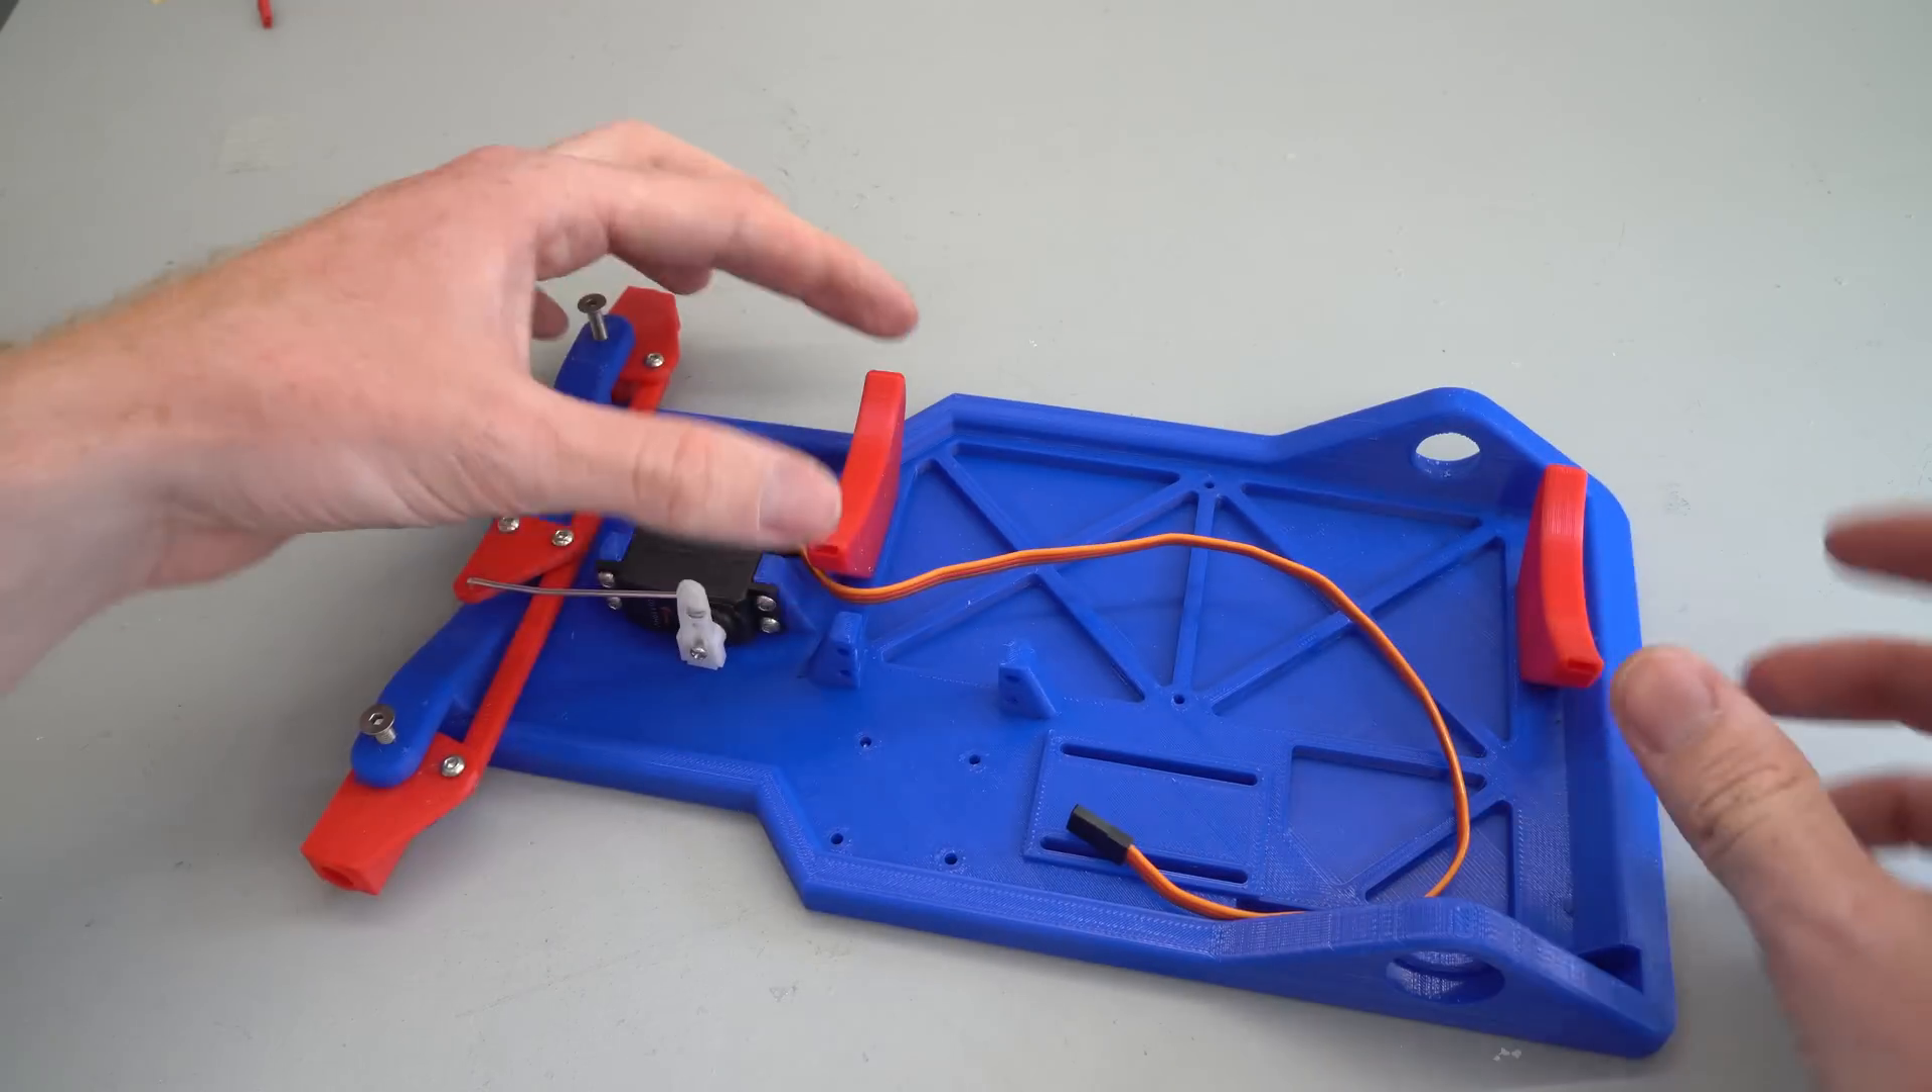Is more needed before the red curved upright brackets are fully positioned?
No.